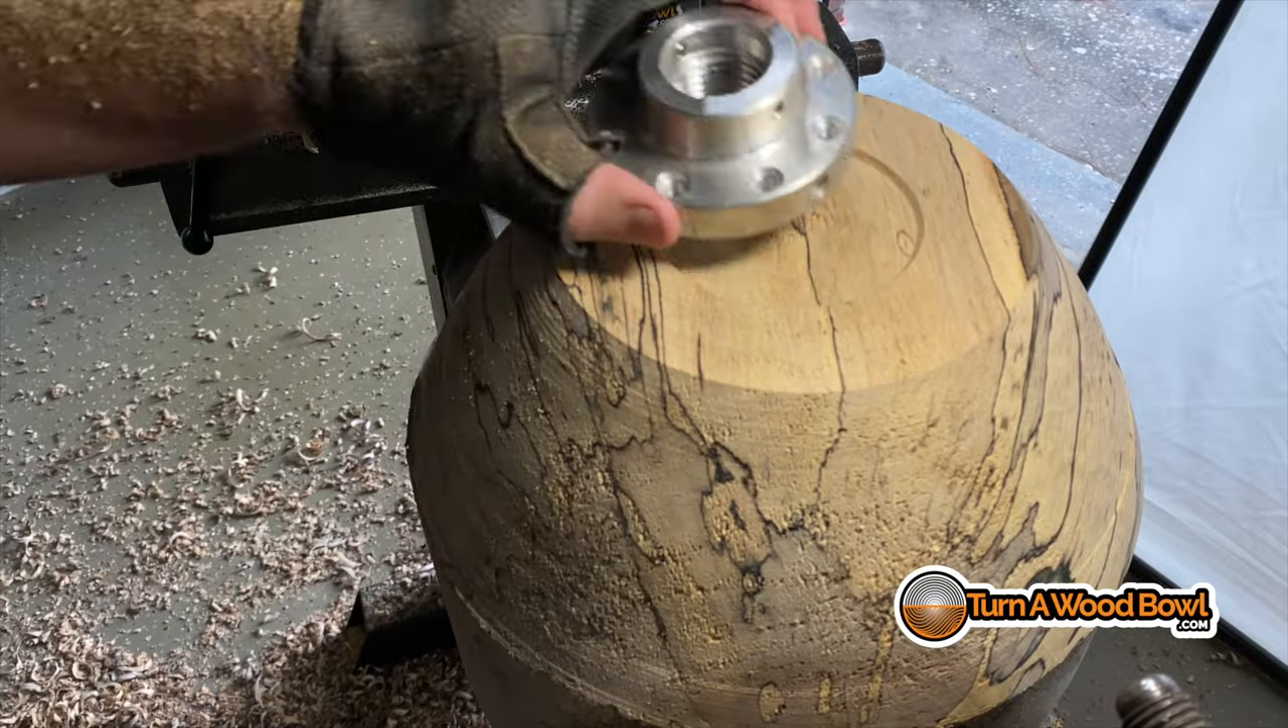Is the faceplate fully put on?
No.